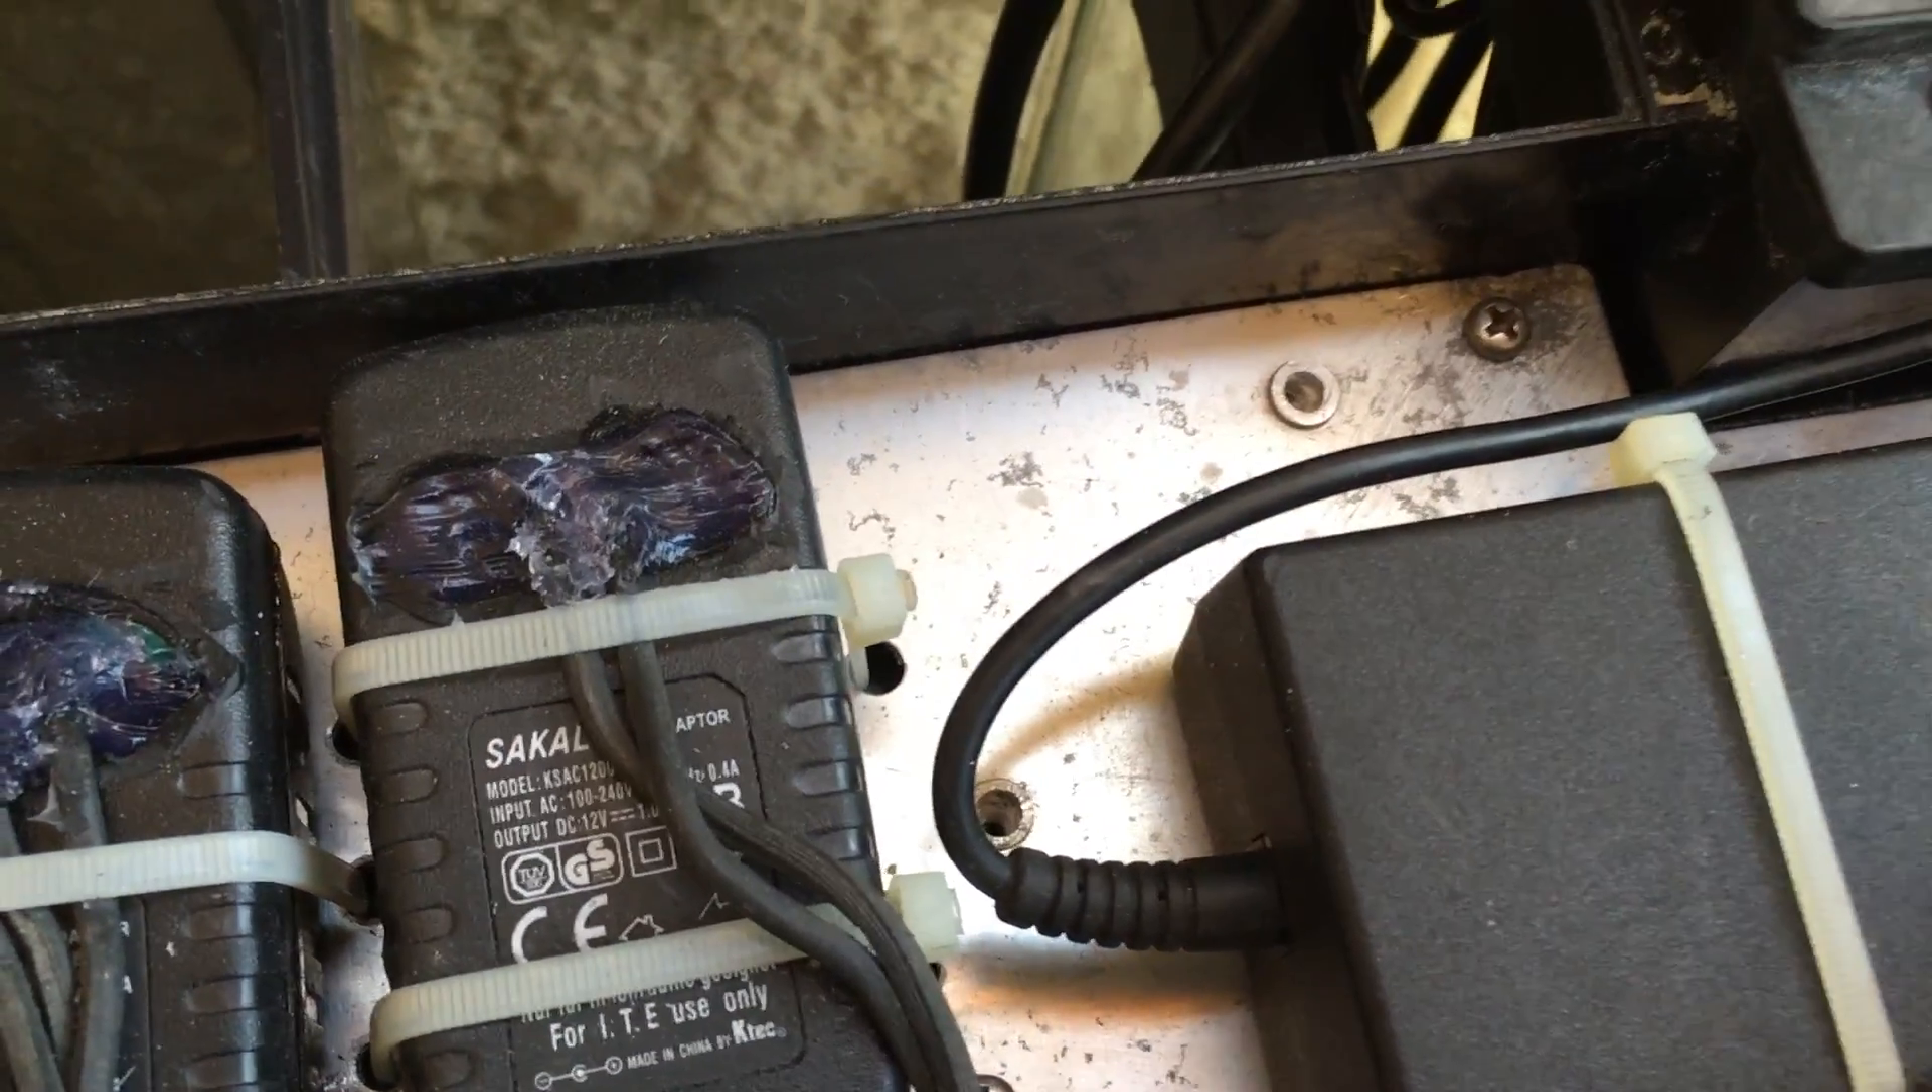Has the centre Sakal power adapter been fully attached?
Yes.